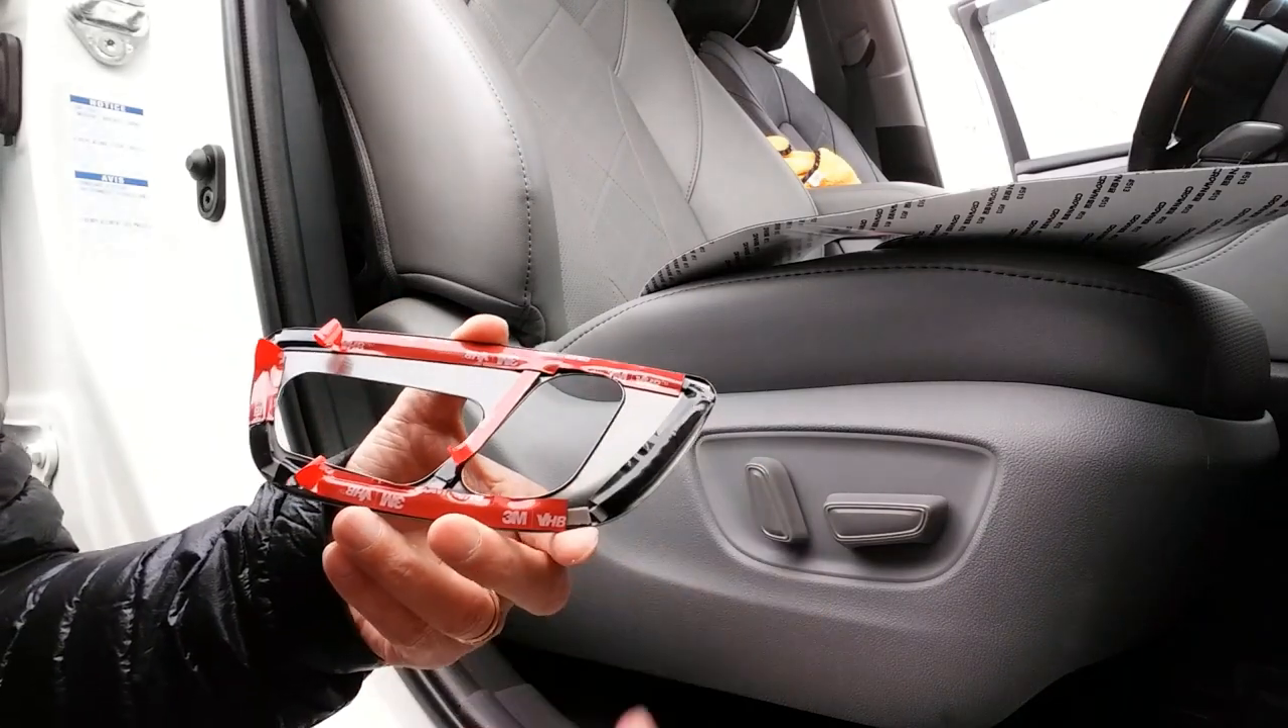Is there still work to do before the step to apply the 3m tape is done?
No.